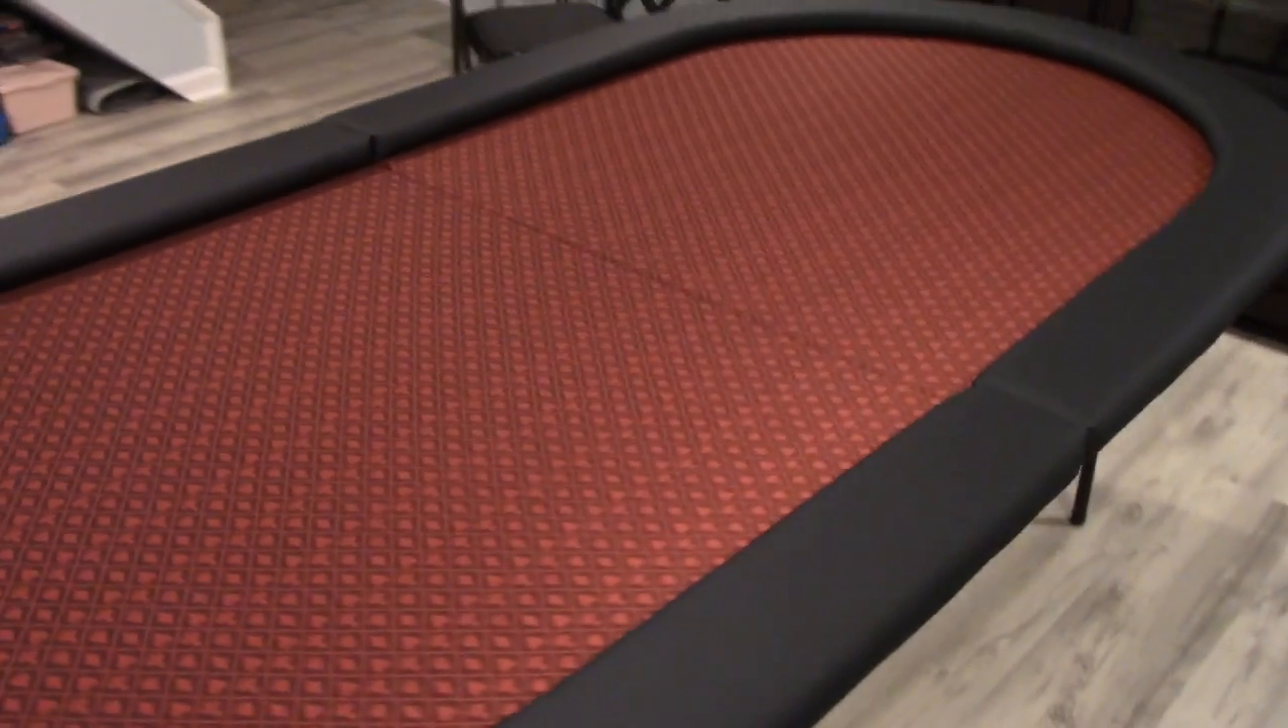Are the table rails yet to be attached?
No.